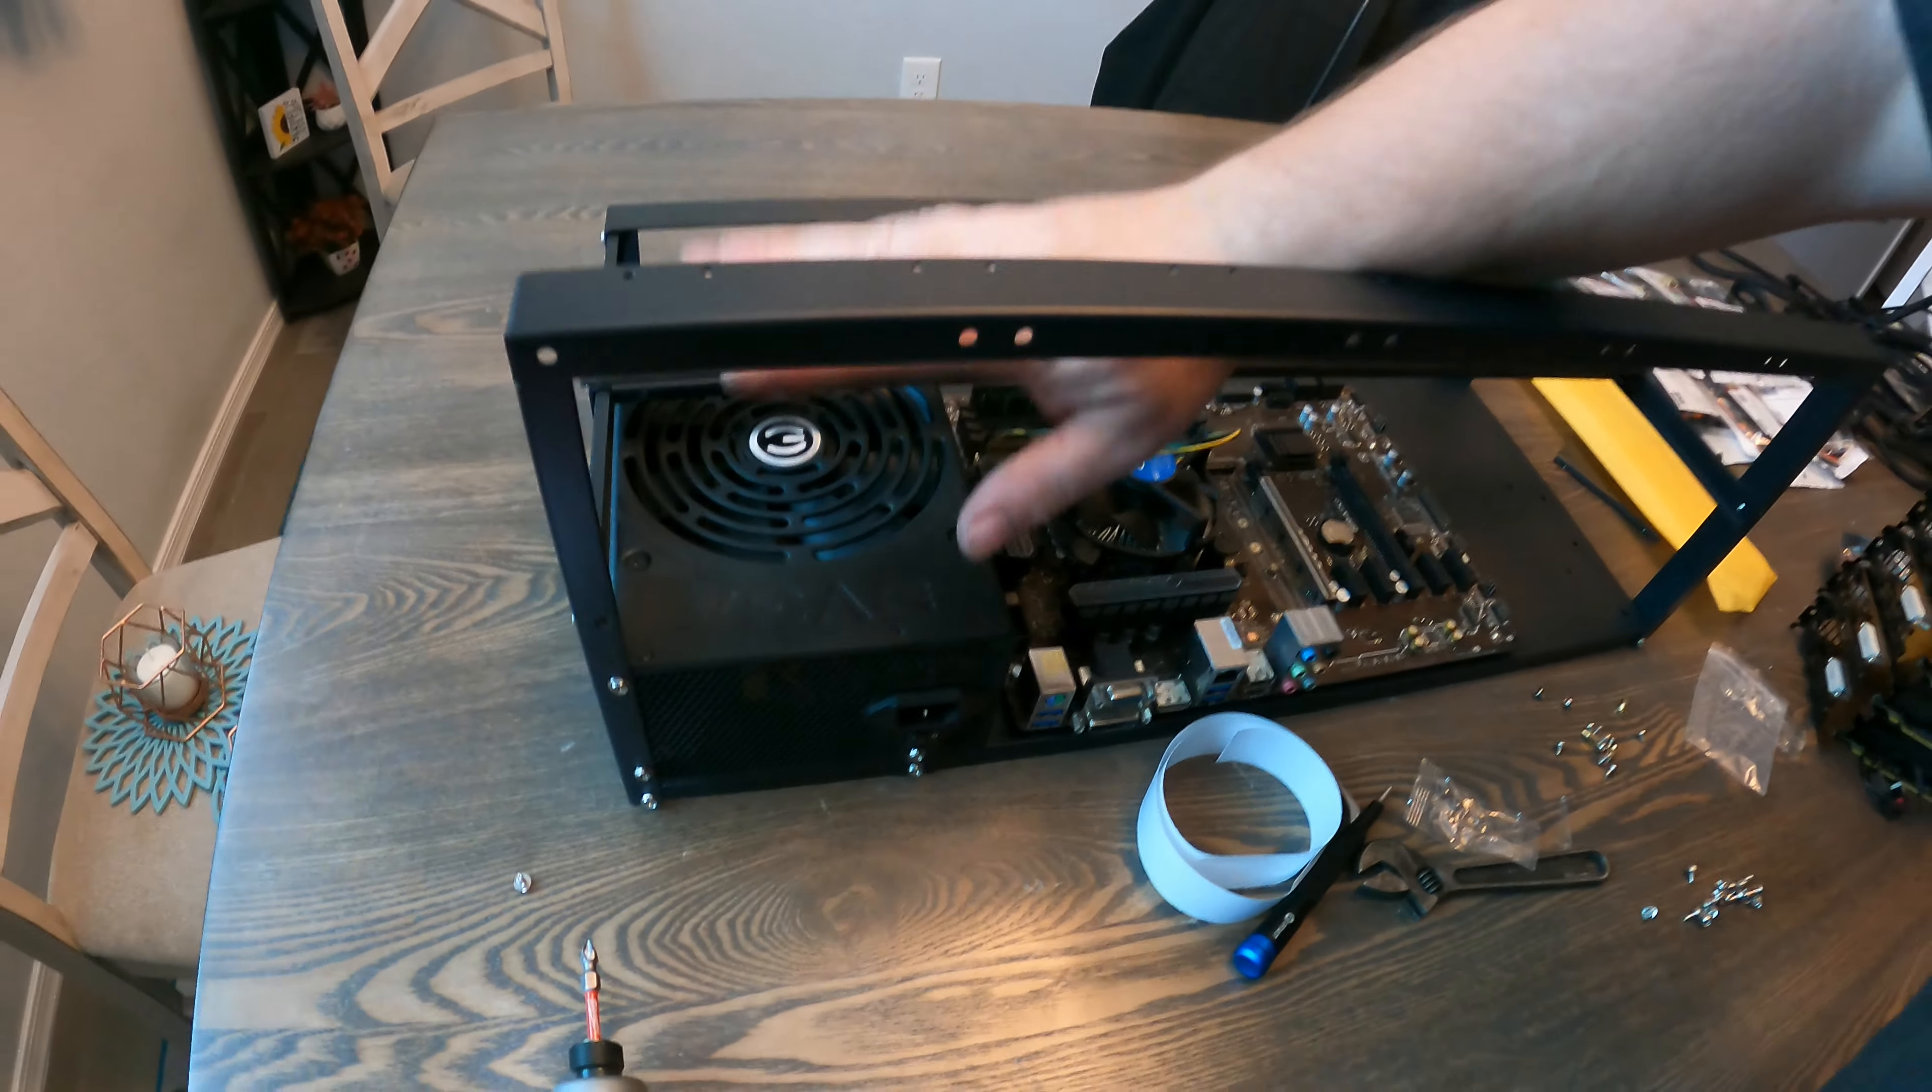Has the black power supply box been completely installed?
Yes.